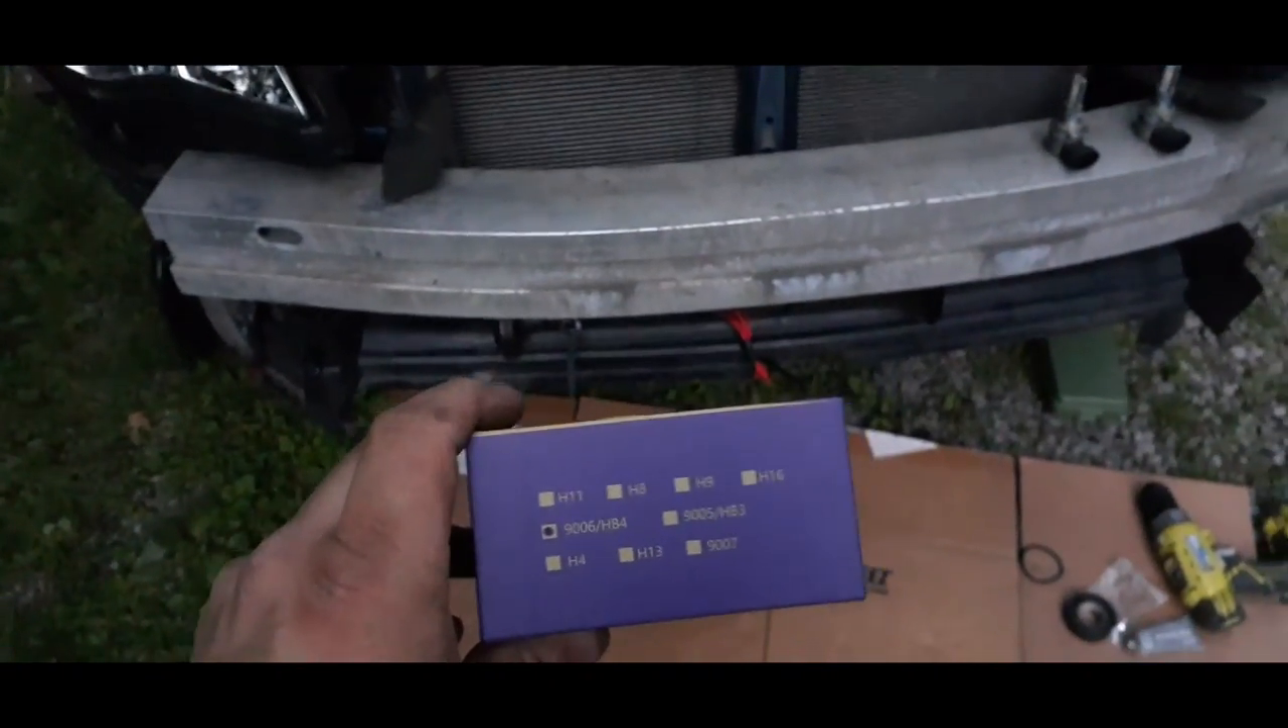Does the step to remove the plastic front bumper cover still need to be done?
No.